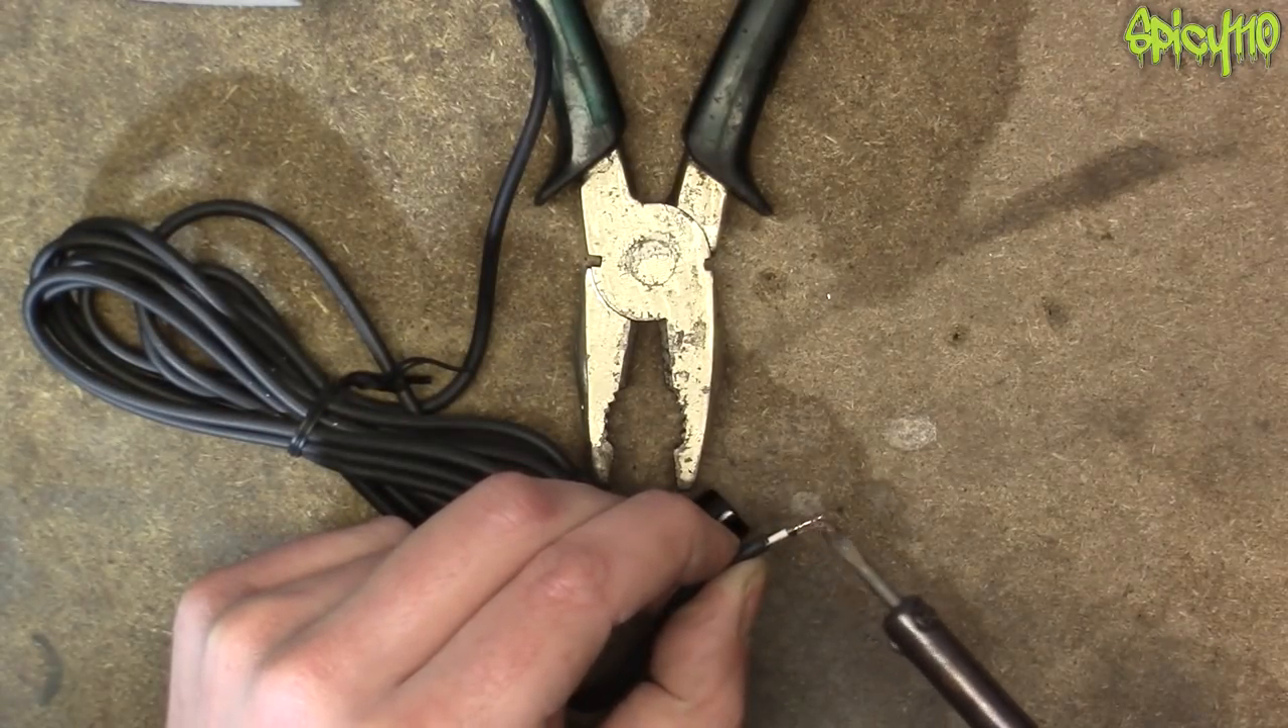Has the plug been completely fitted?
No.